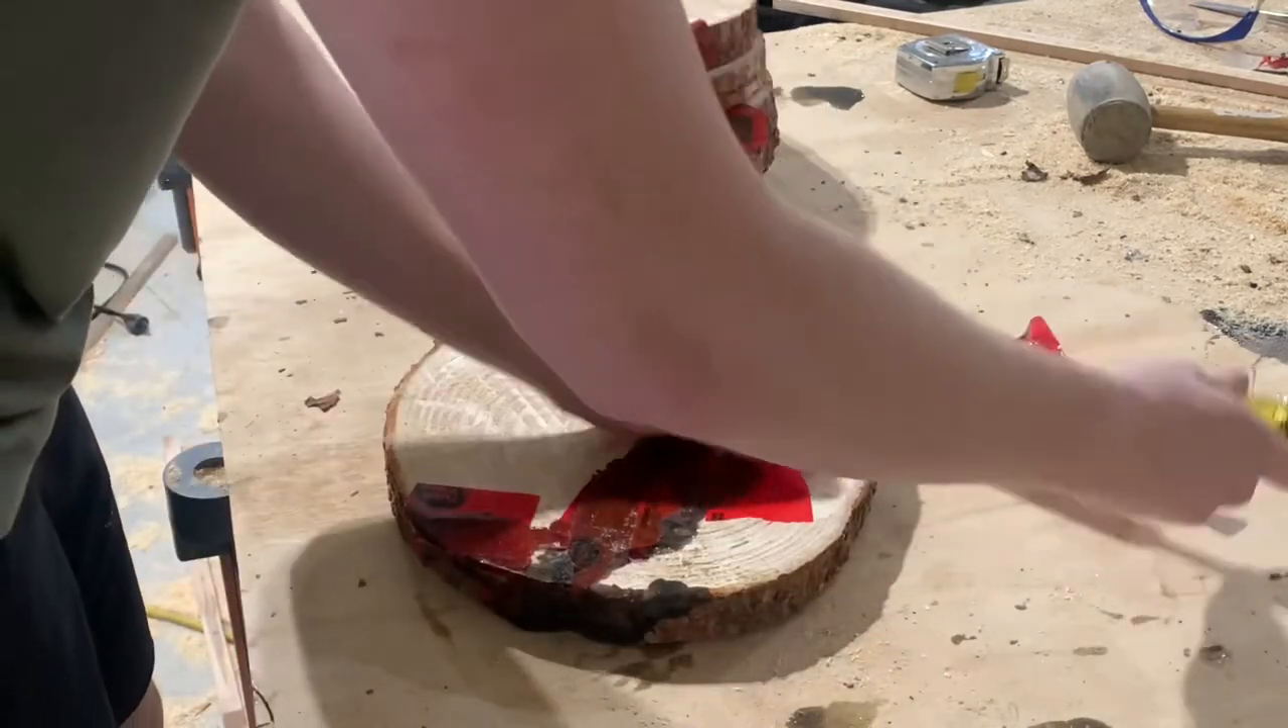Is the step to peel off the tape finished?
No.